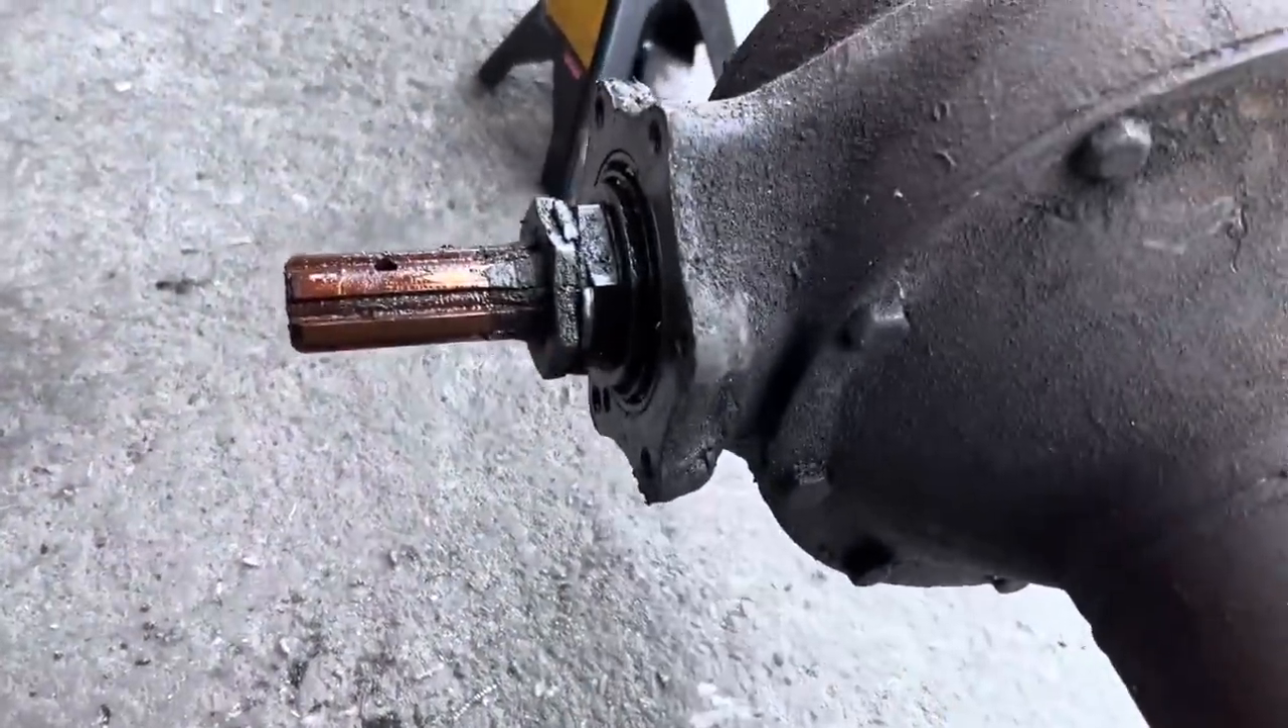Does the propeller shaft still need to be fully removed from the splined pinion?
No.